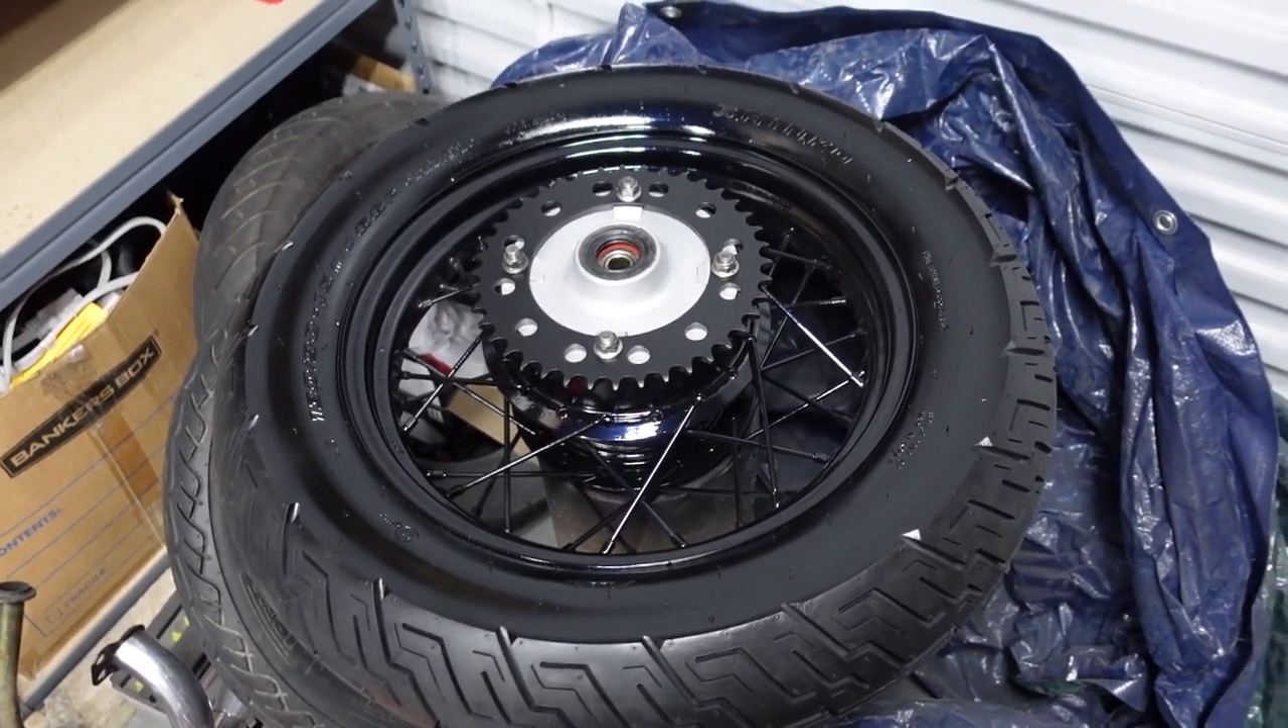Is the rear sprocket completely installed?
Yes.